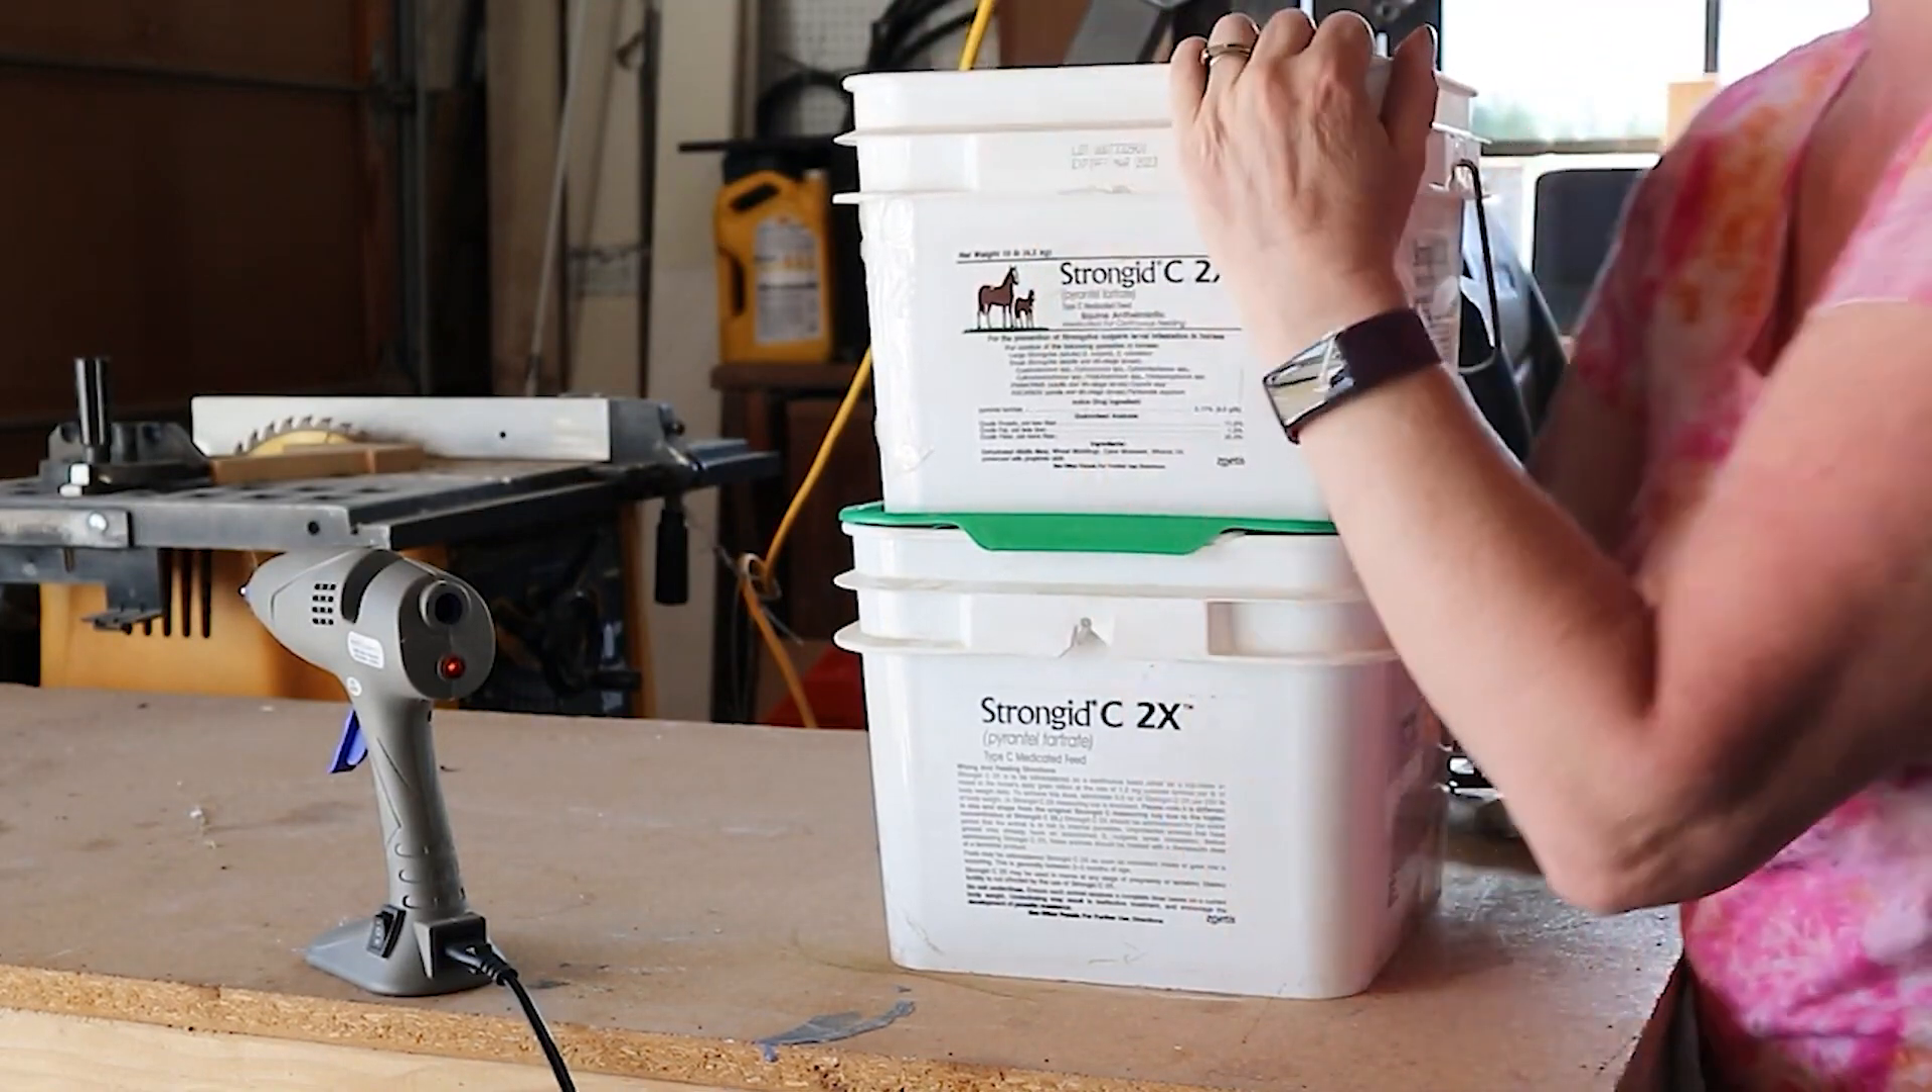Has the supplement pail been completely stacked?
Yes.